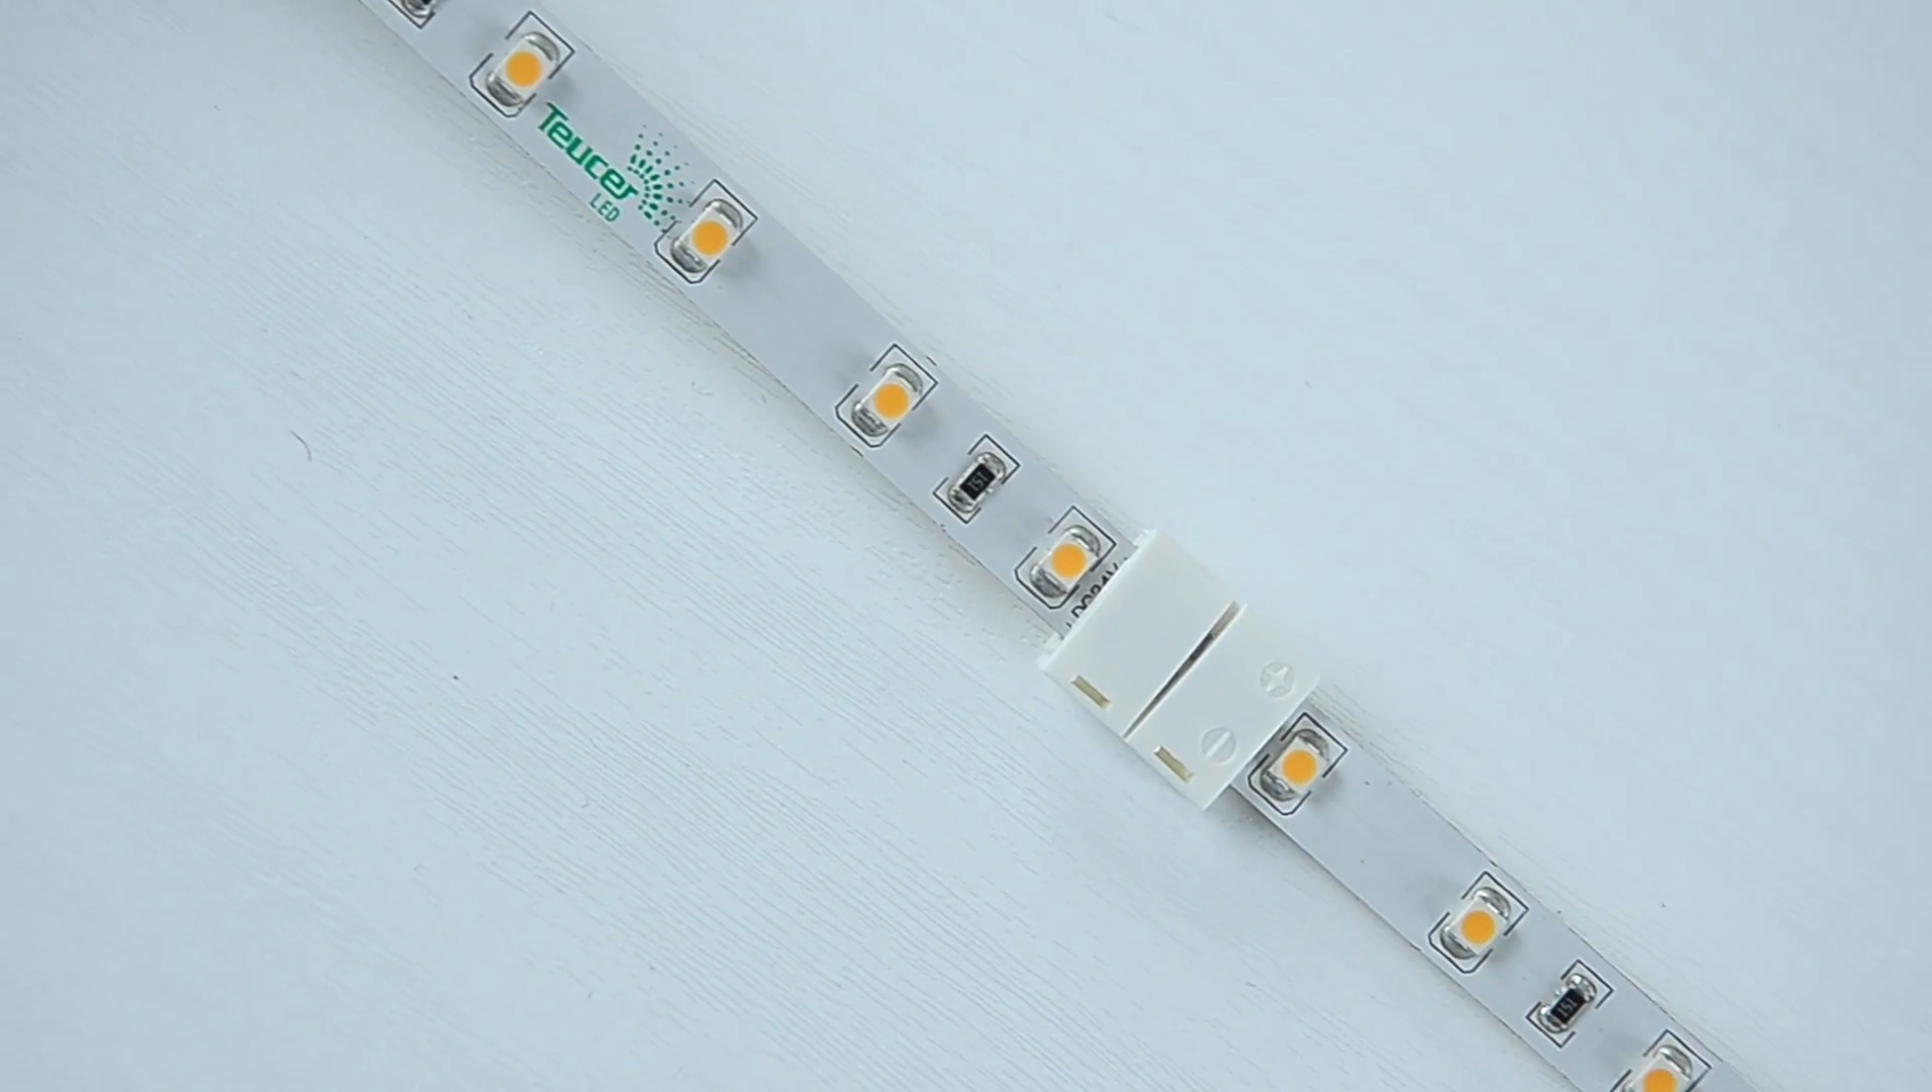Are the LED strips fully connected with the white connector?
Yes.